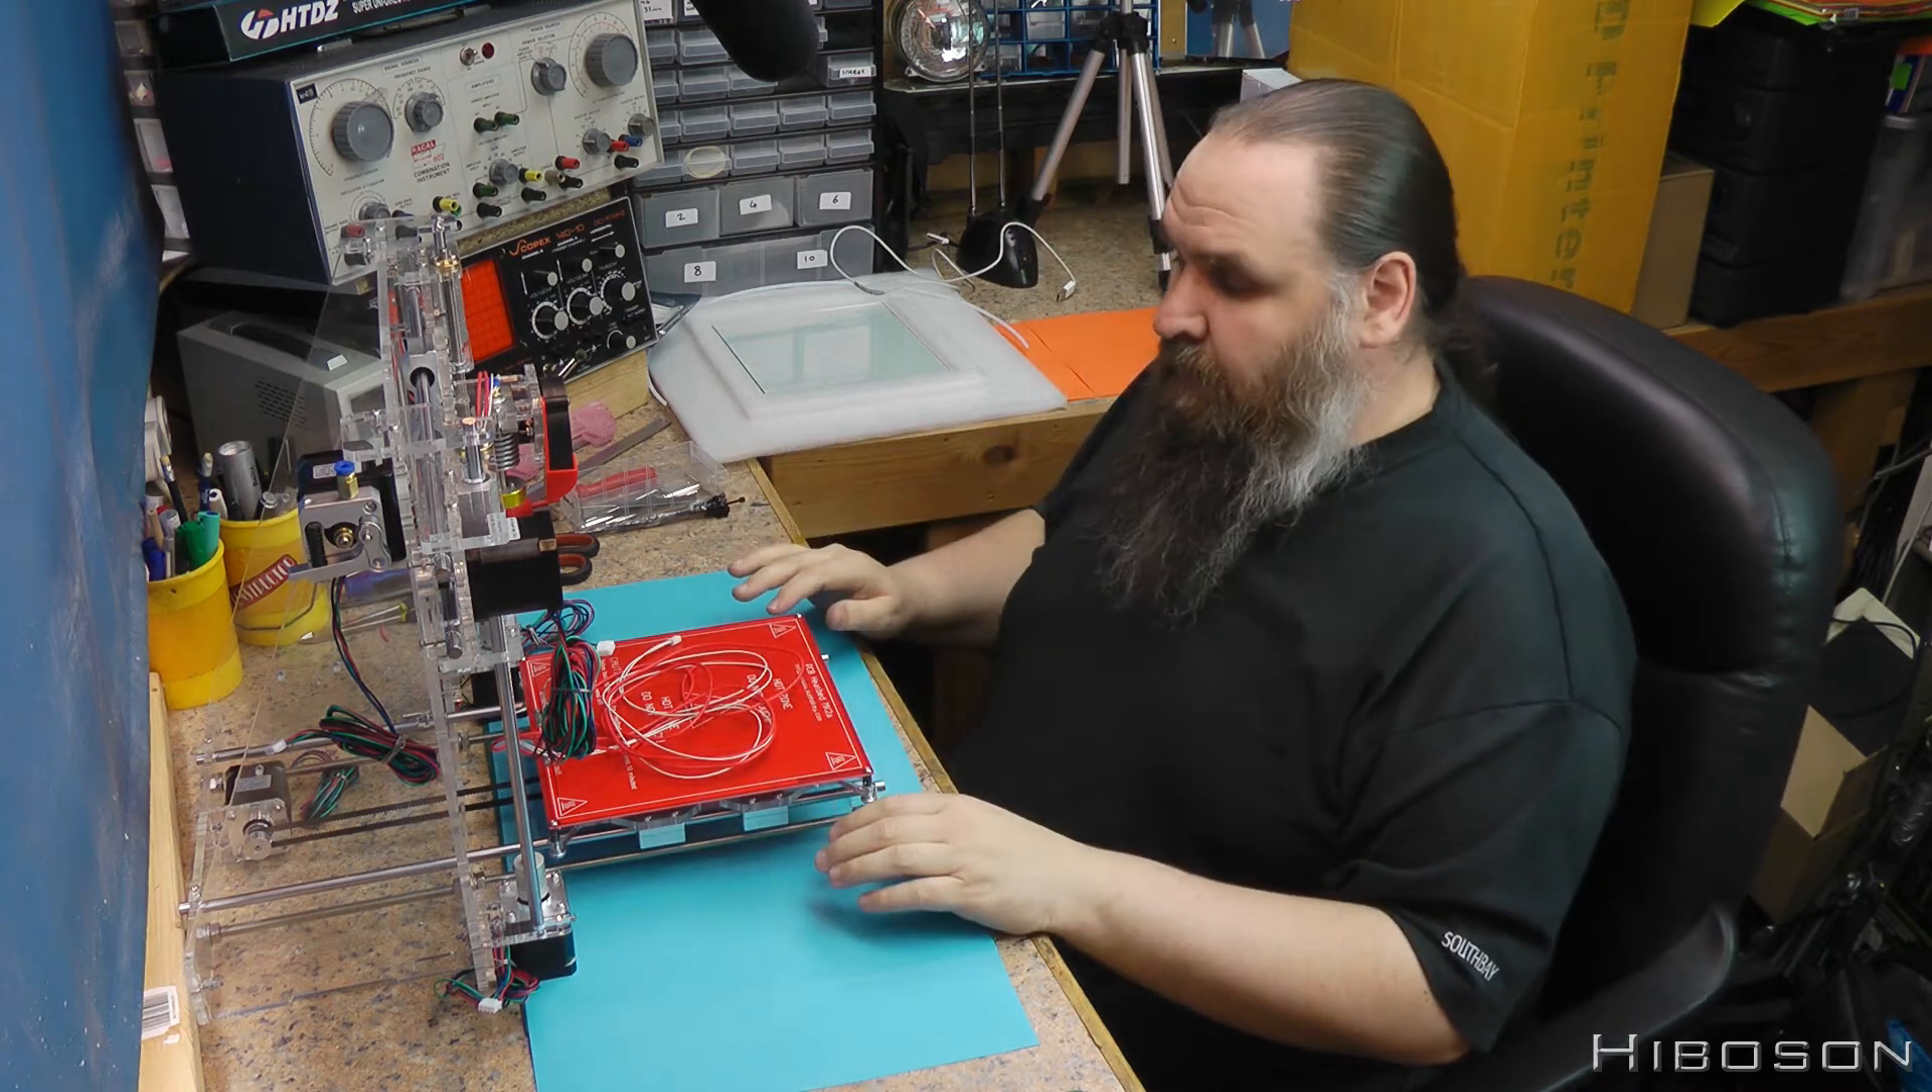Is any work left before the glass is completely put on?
Yes.